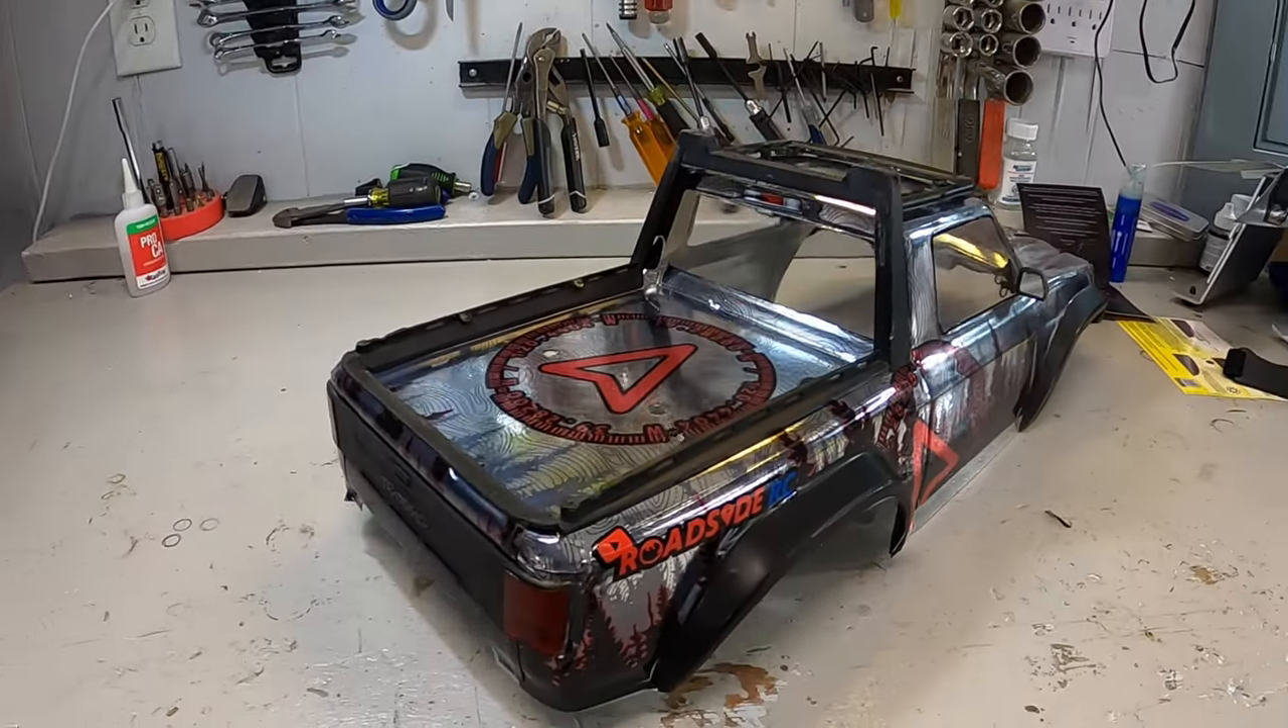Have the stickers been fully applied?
Yes.